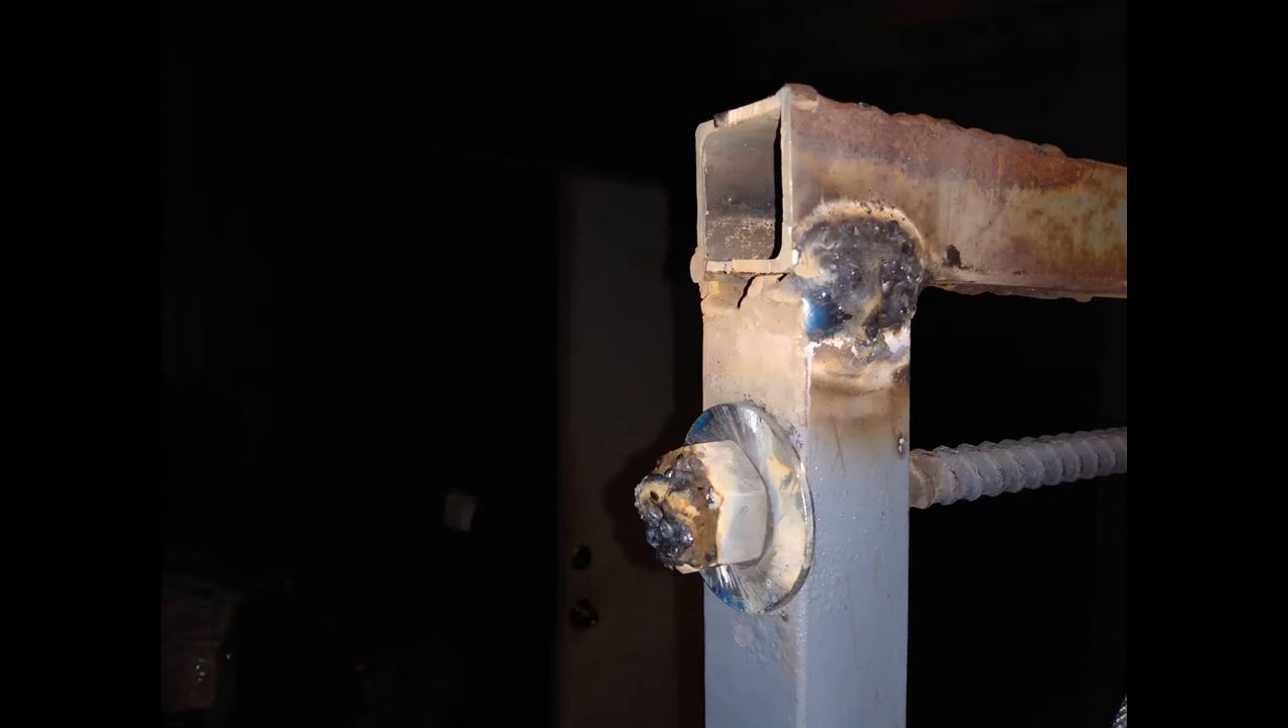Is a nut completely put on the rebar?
Yes.